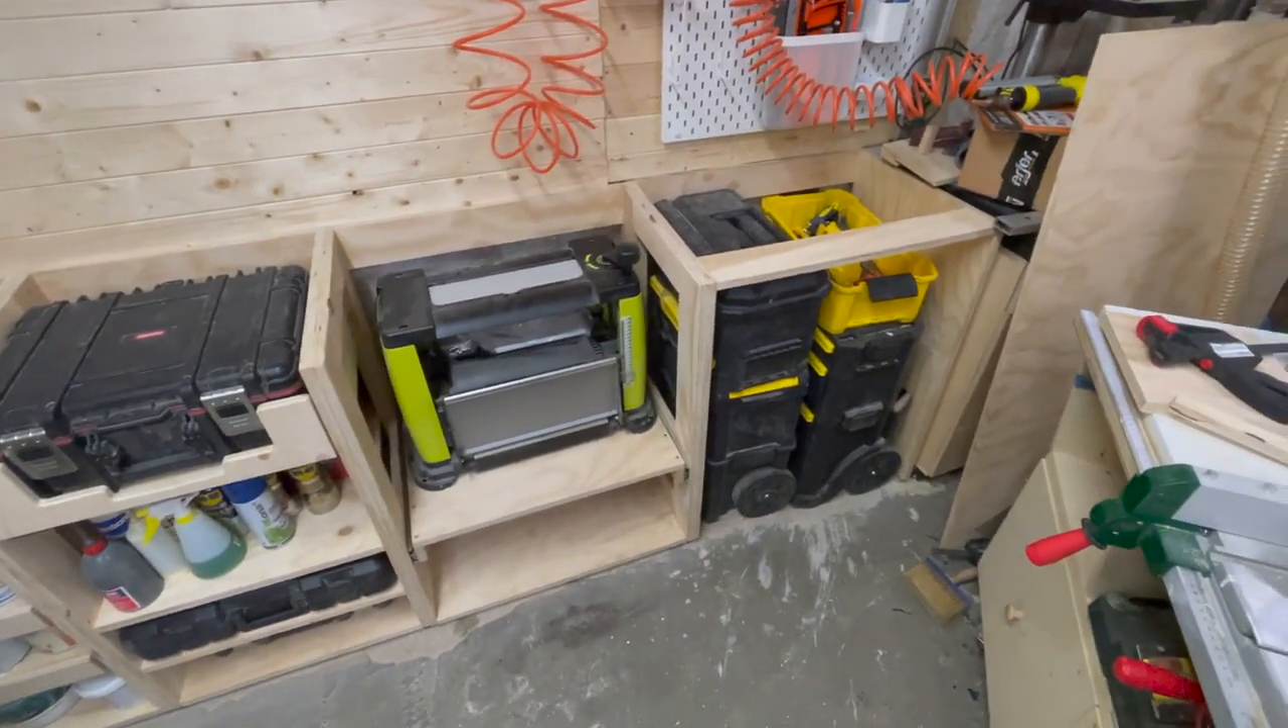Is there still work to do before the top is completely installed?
Yes.